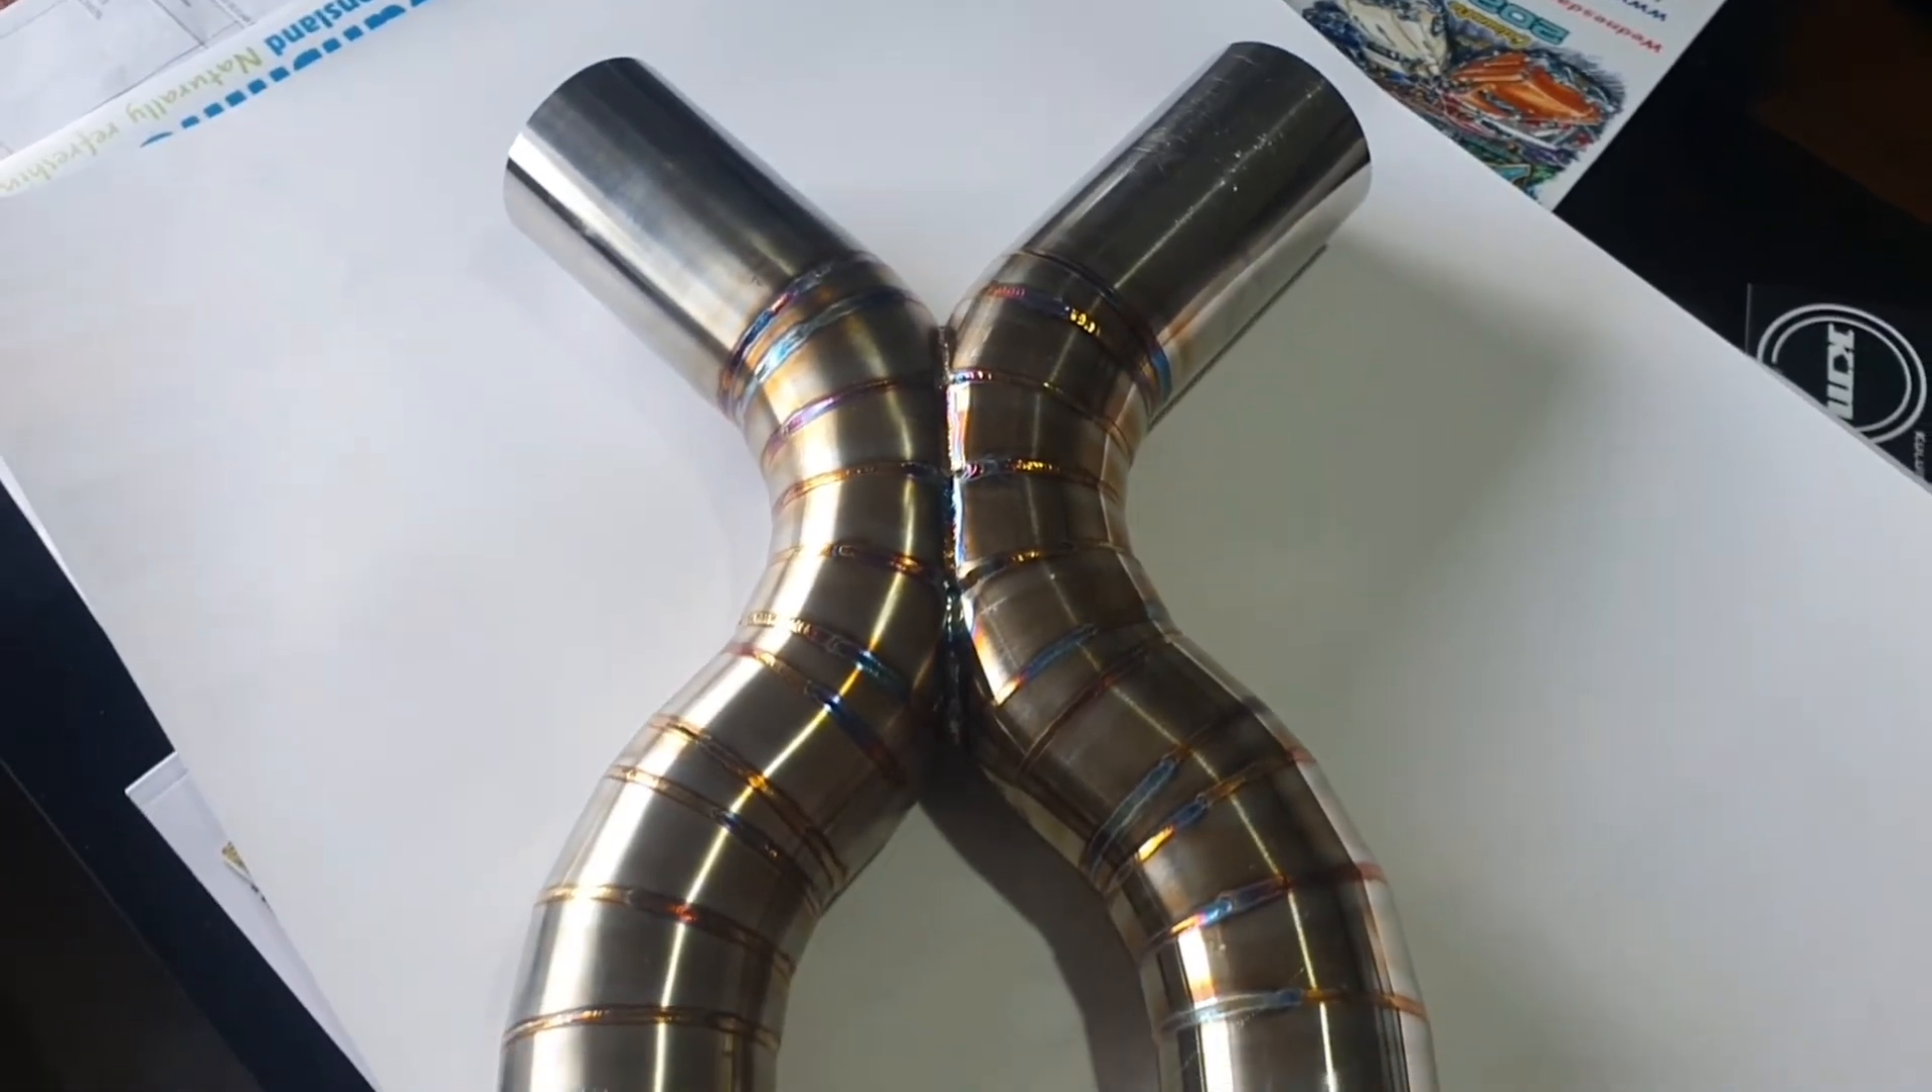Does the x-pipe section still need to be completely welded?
No.